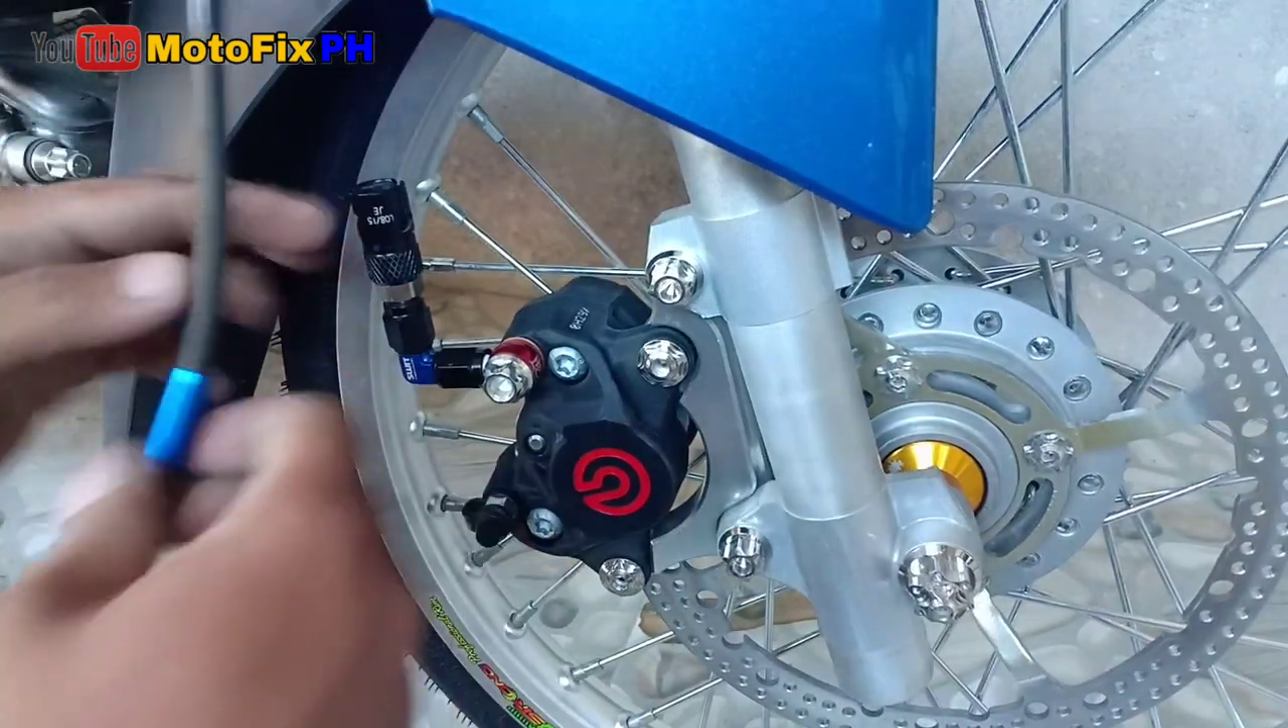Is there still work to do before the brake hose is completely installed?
Yes.